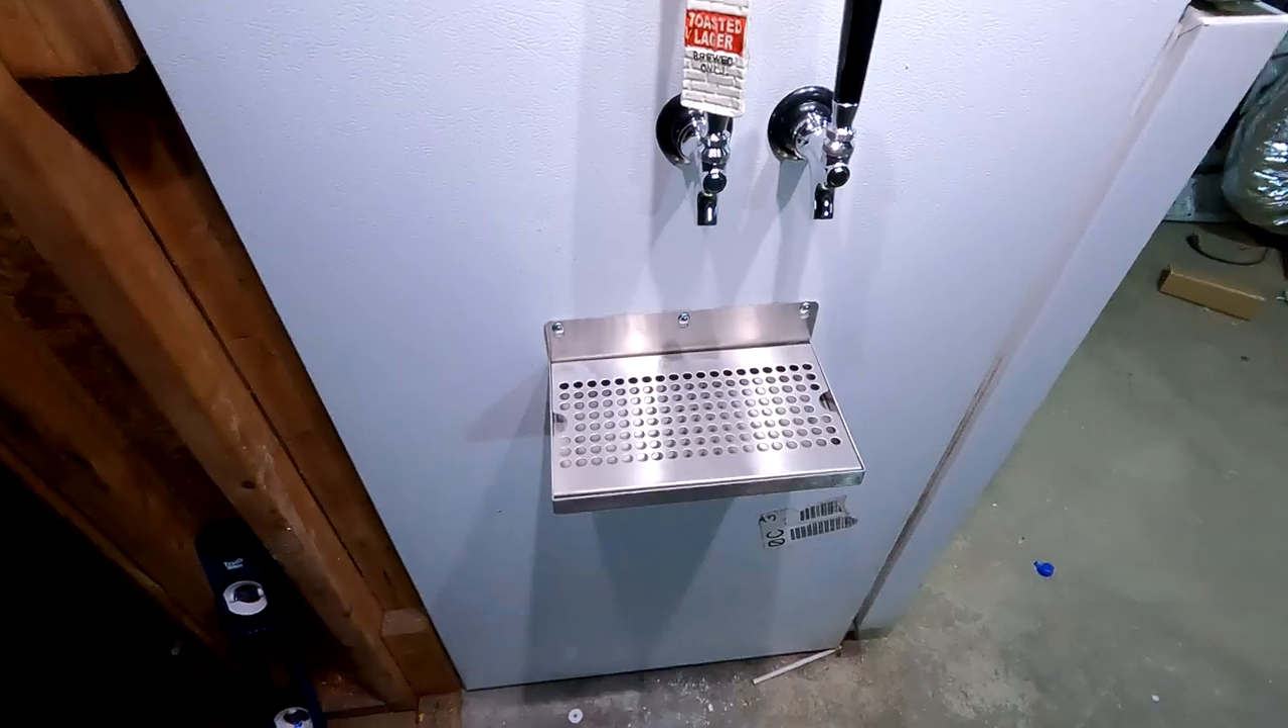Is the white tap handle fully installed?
Yes.